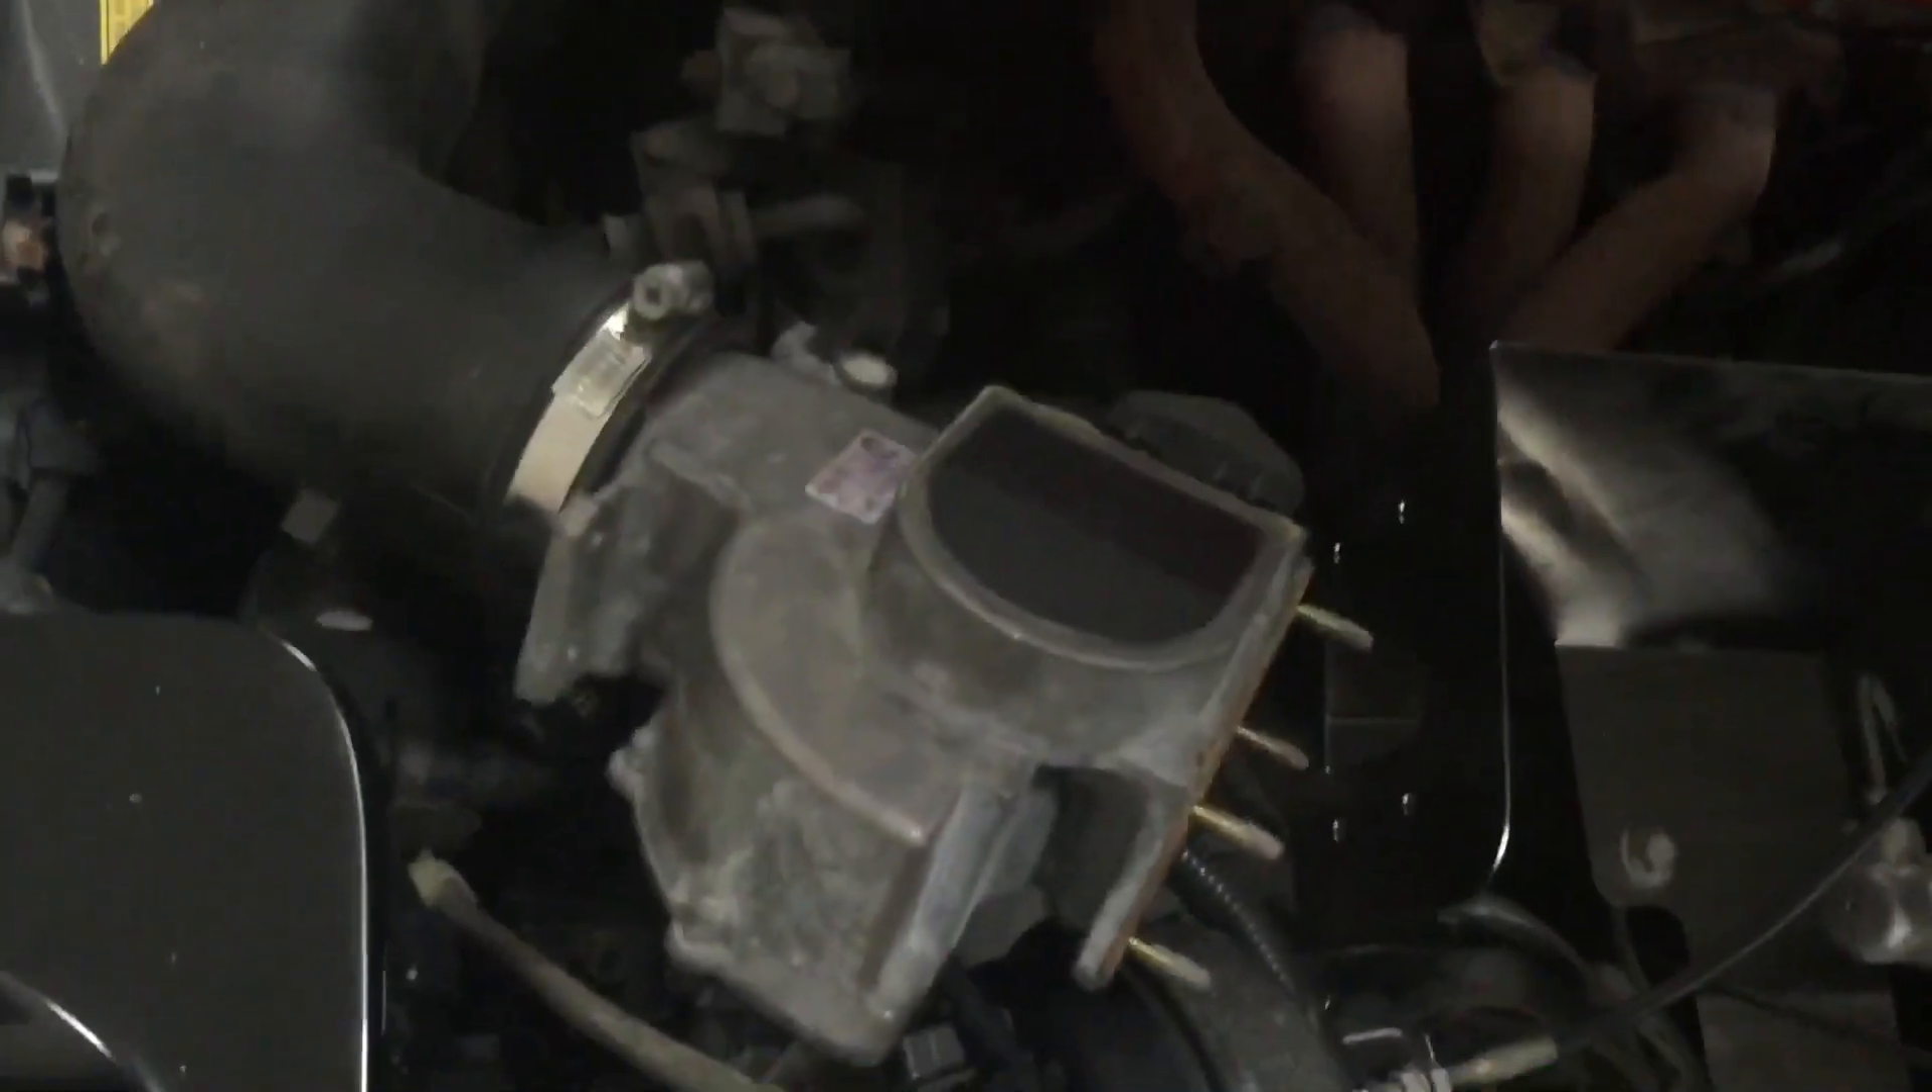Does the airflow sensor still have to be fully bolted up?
Yes.